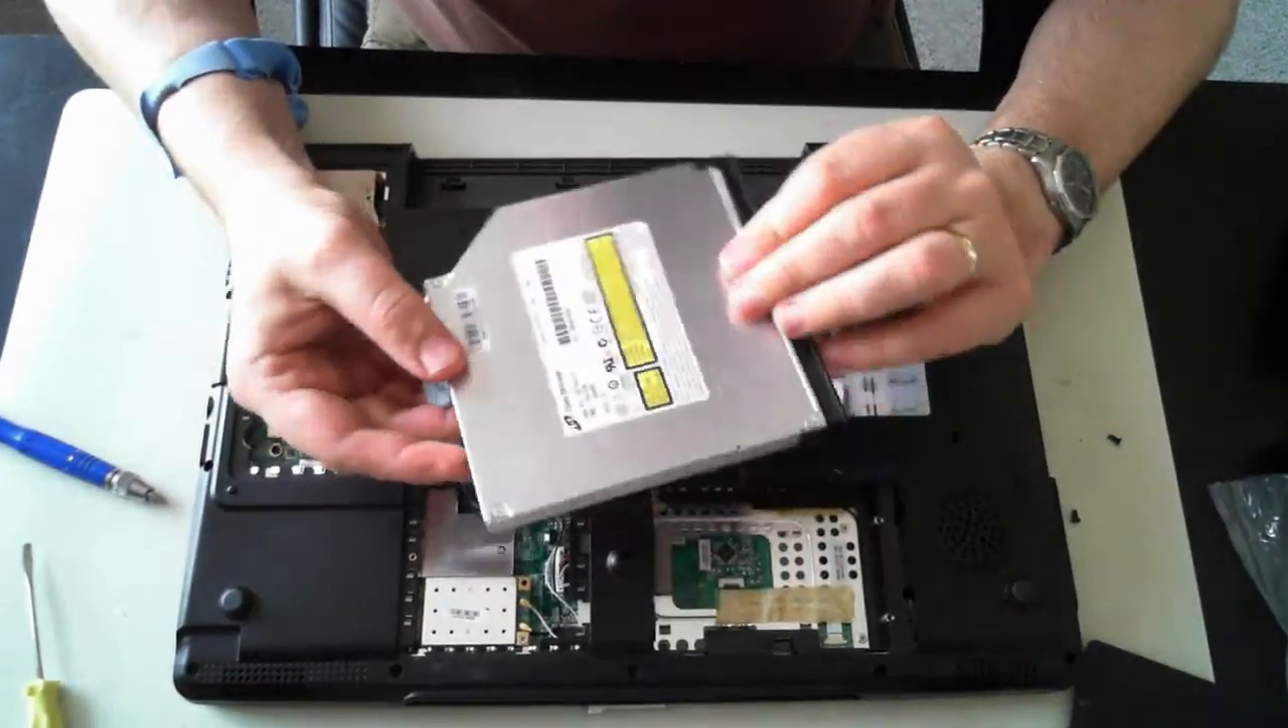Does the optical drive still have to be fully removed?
No.